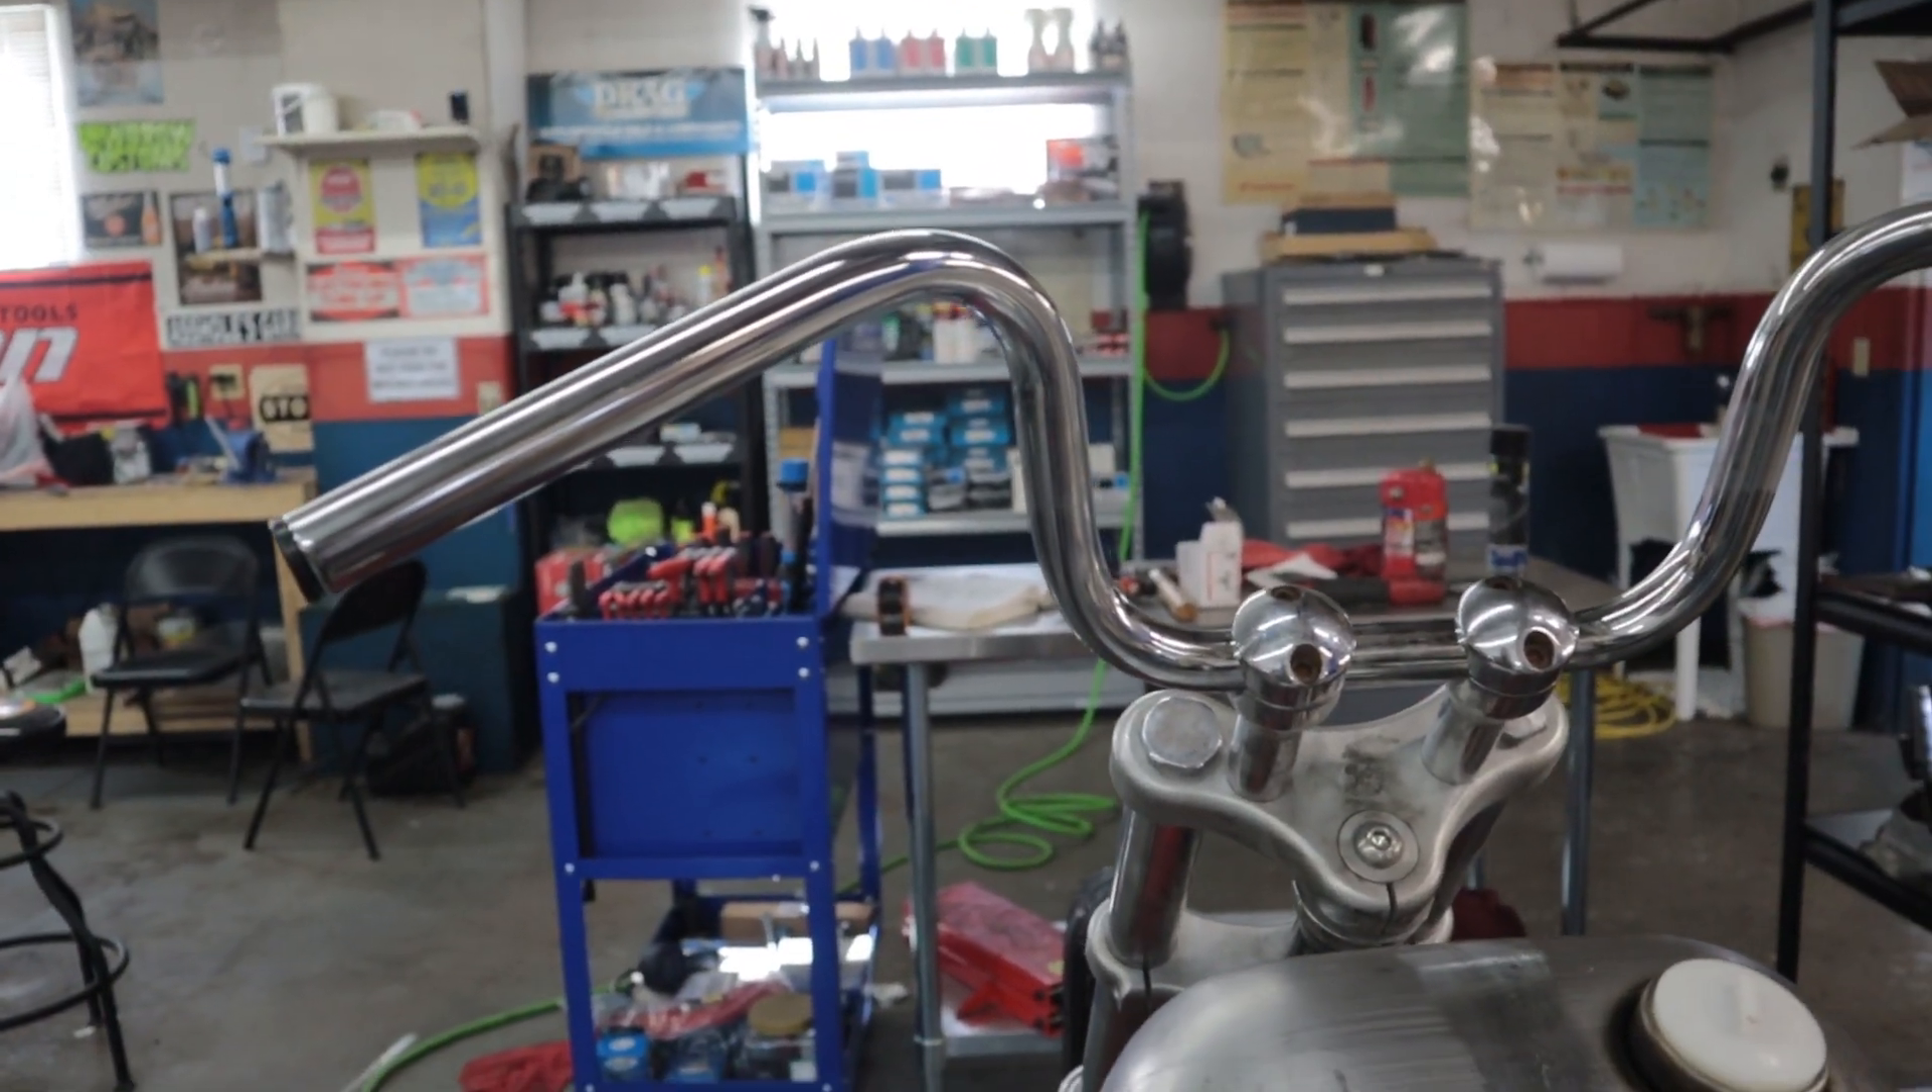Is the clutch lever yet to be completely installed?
Yes.